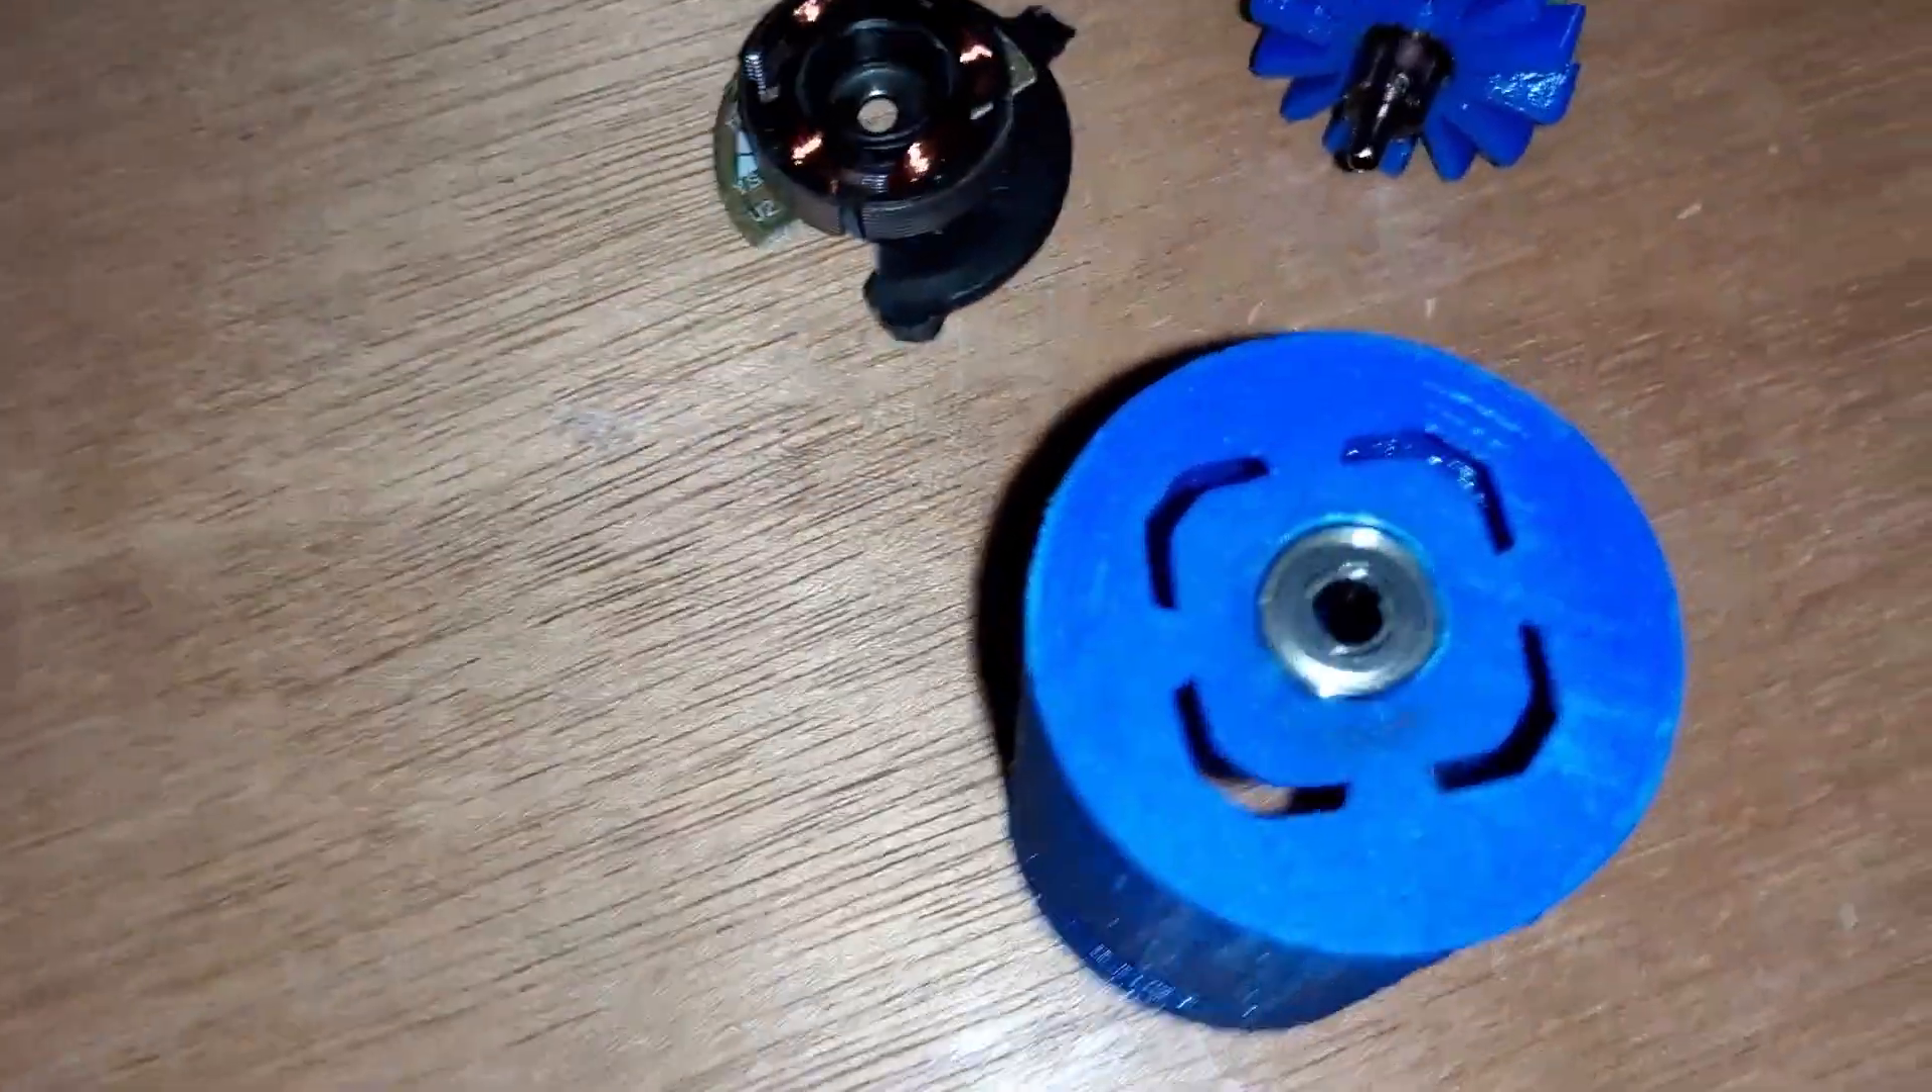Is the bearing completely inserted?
Yes.